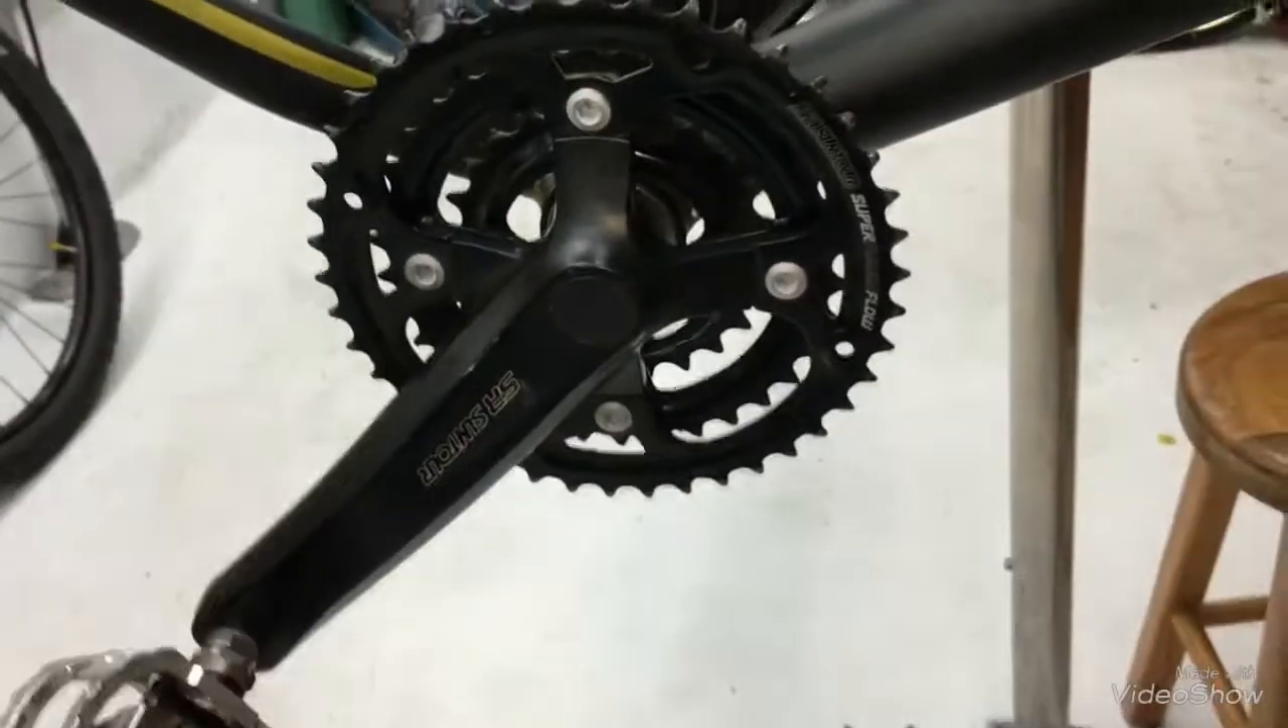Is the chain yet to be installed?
Yes.